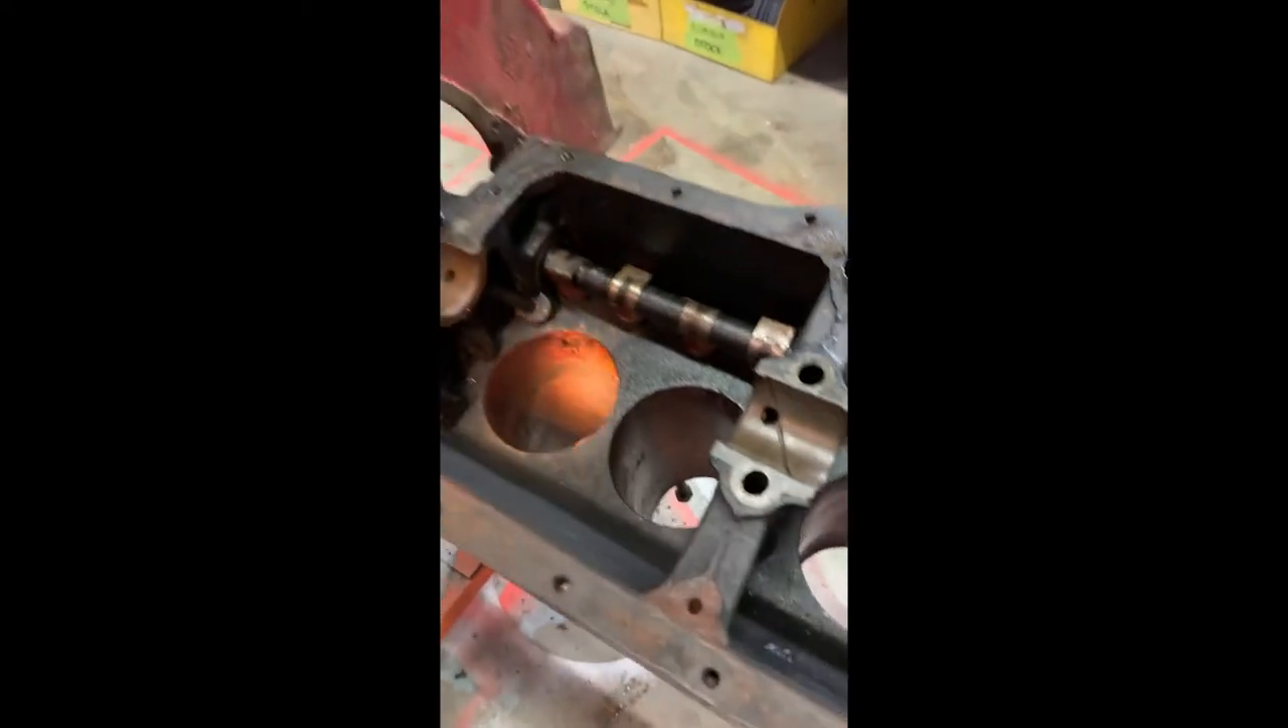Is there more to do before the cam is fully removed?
Yes.